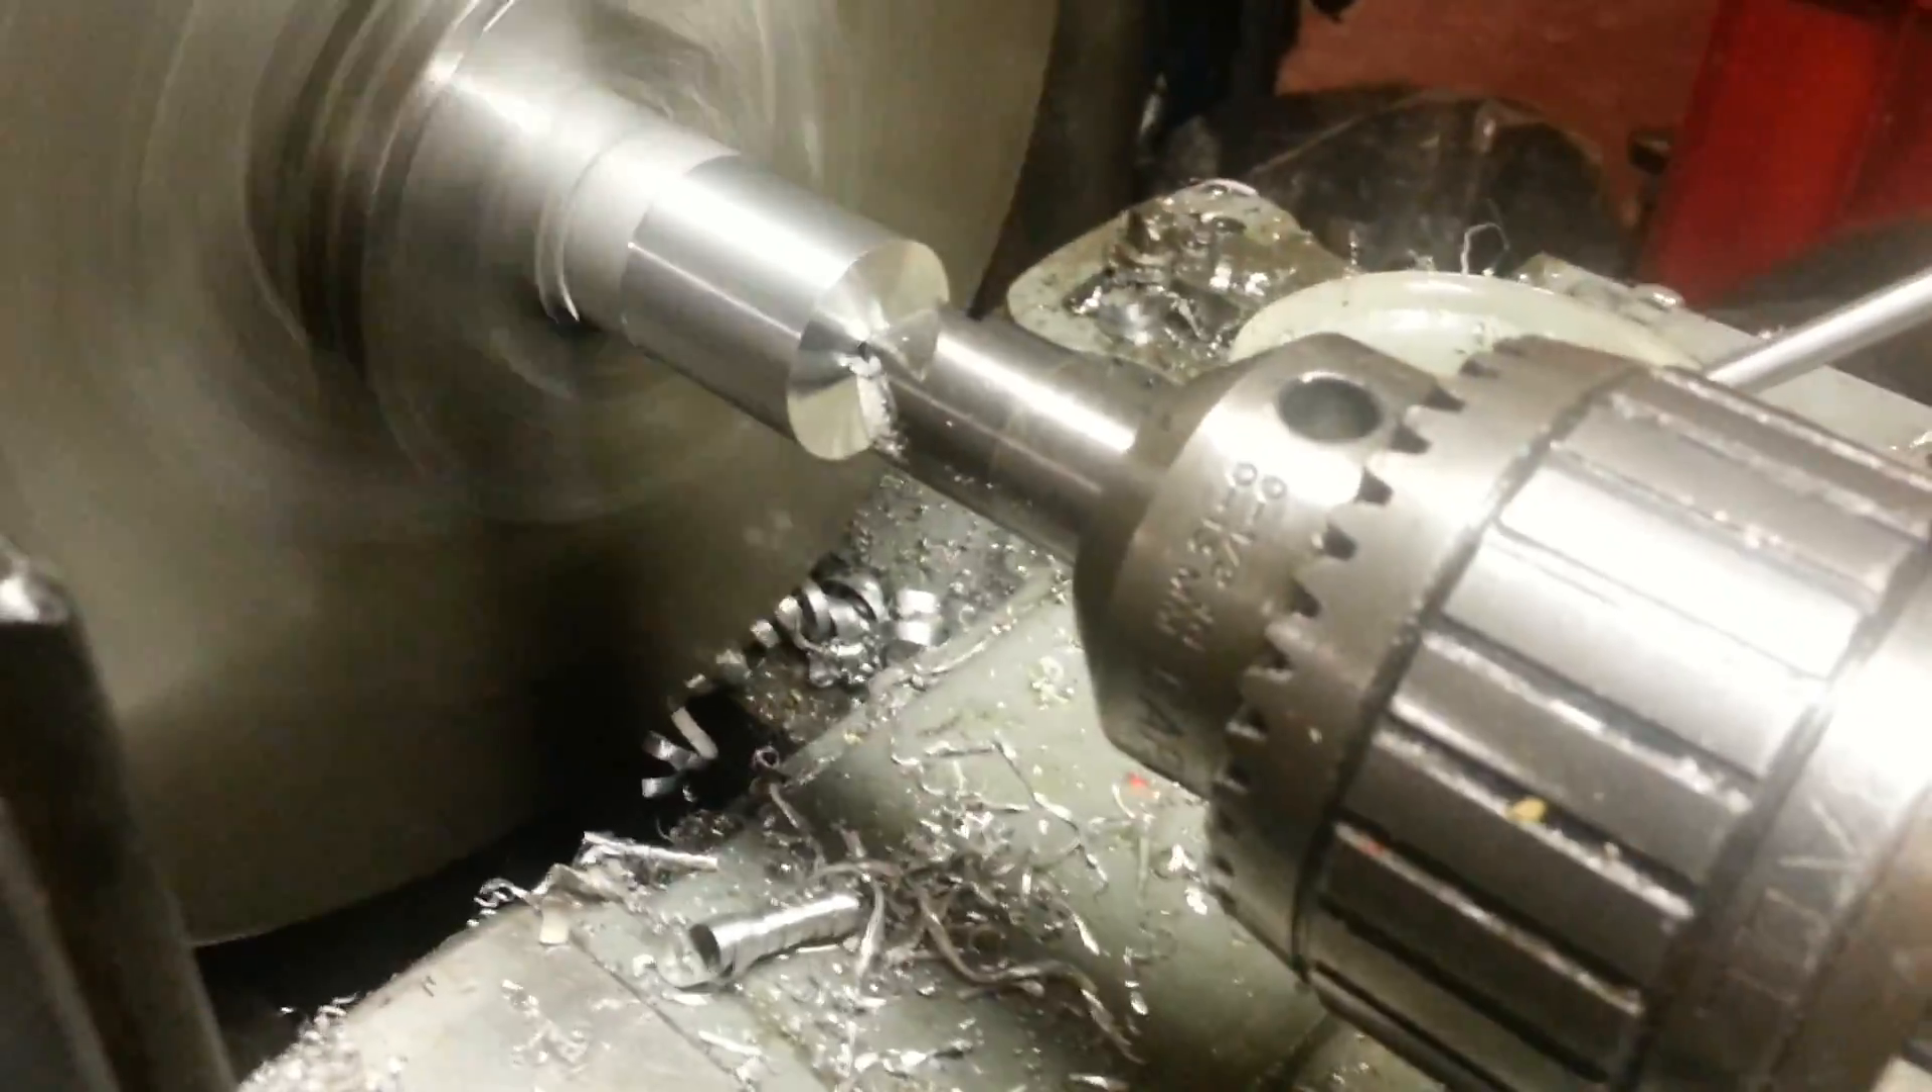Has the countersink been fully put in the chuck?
Yes.